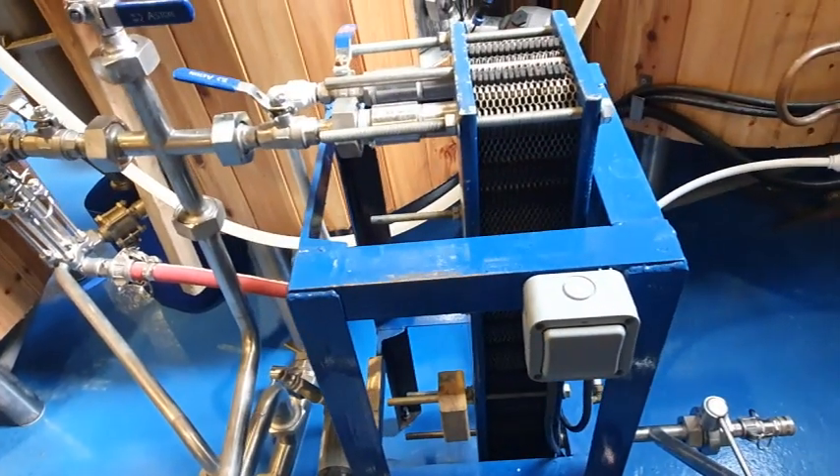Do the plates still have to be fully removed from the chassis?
Yes.